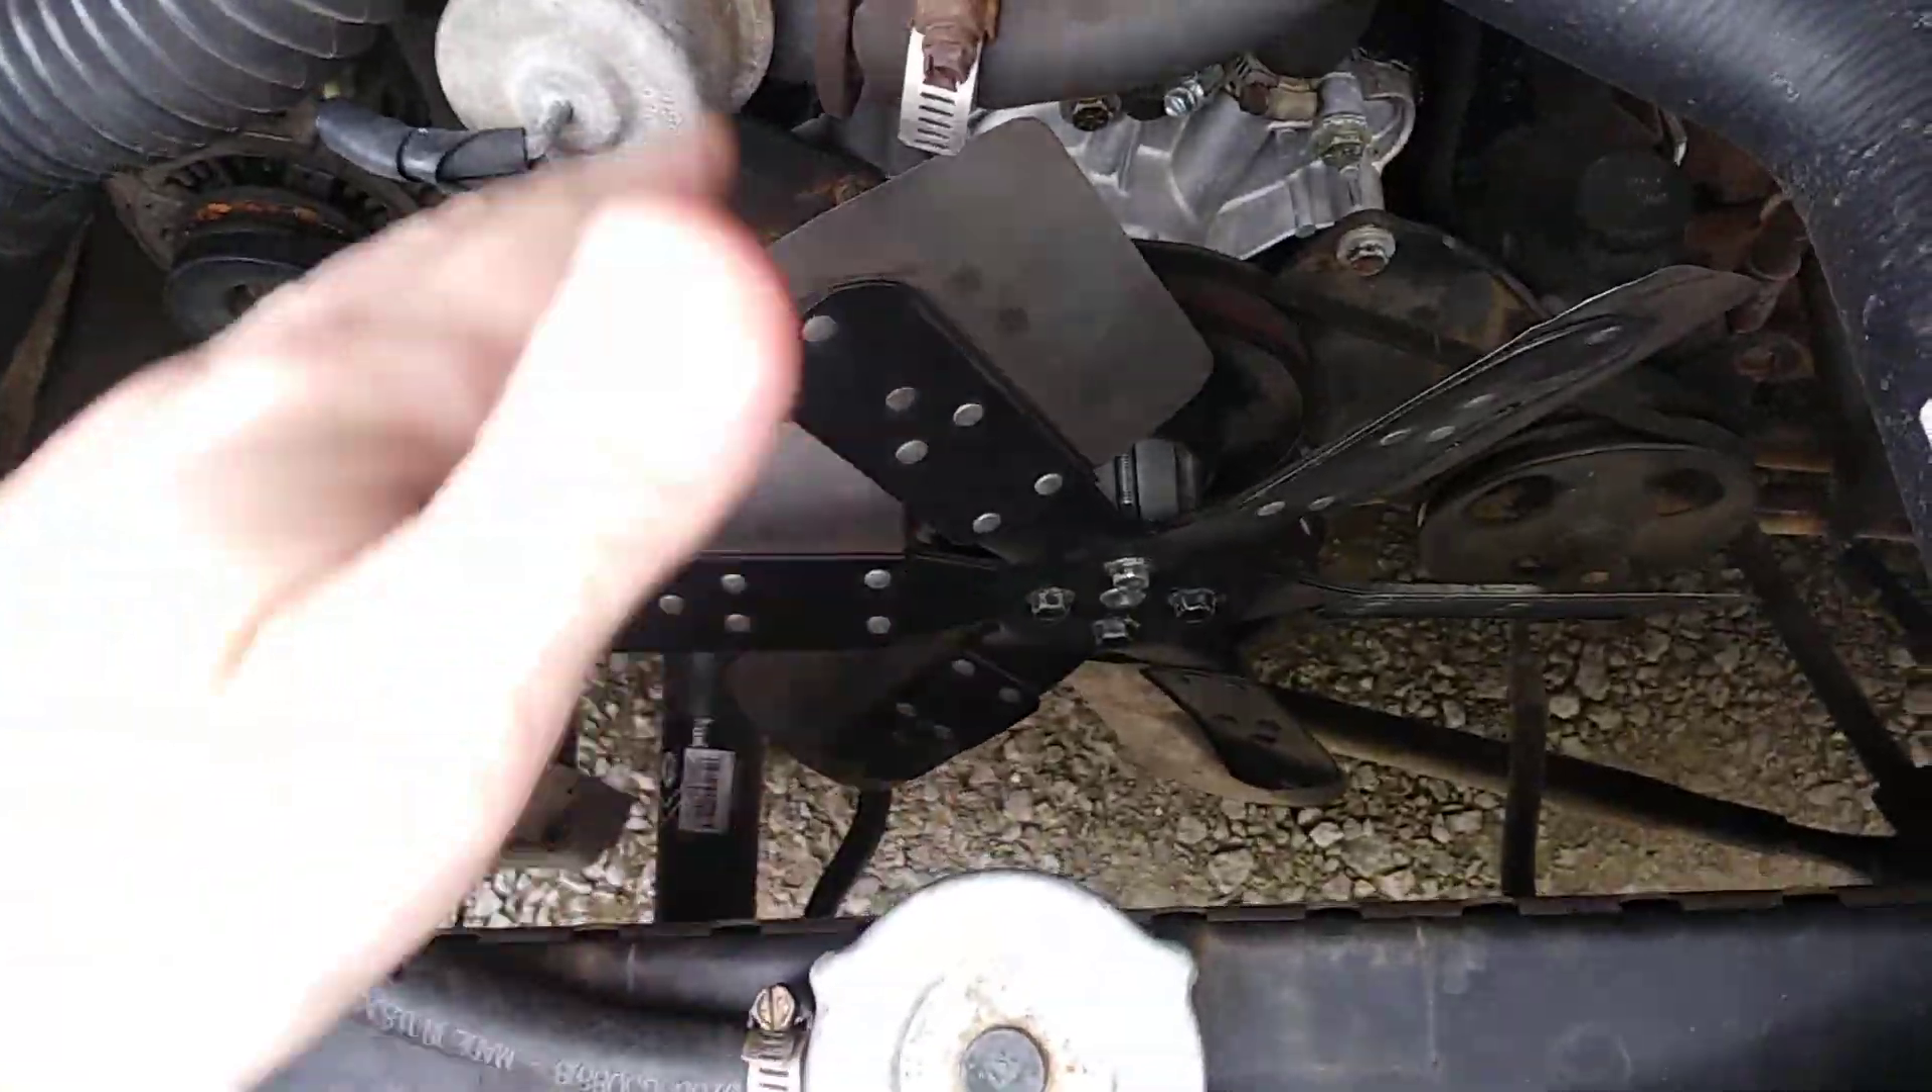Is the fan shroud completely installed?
No.